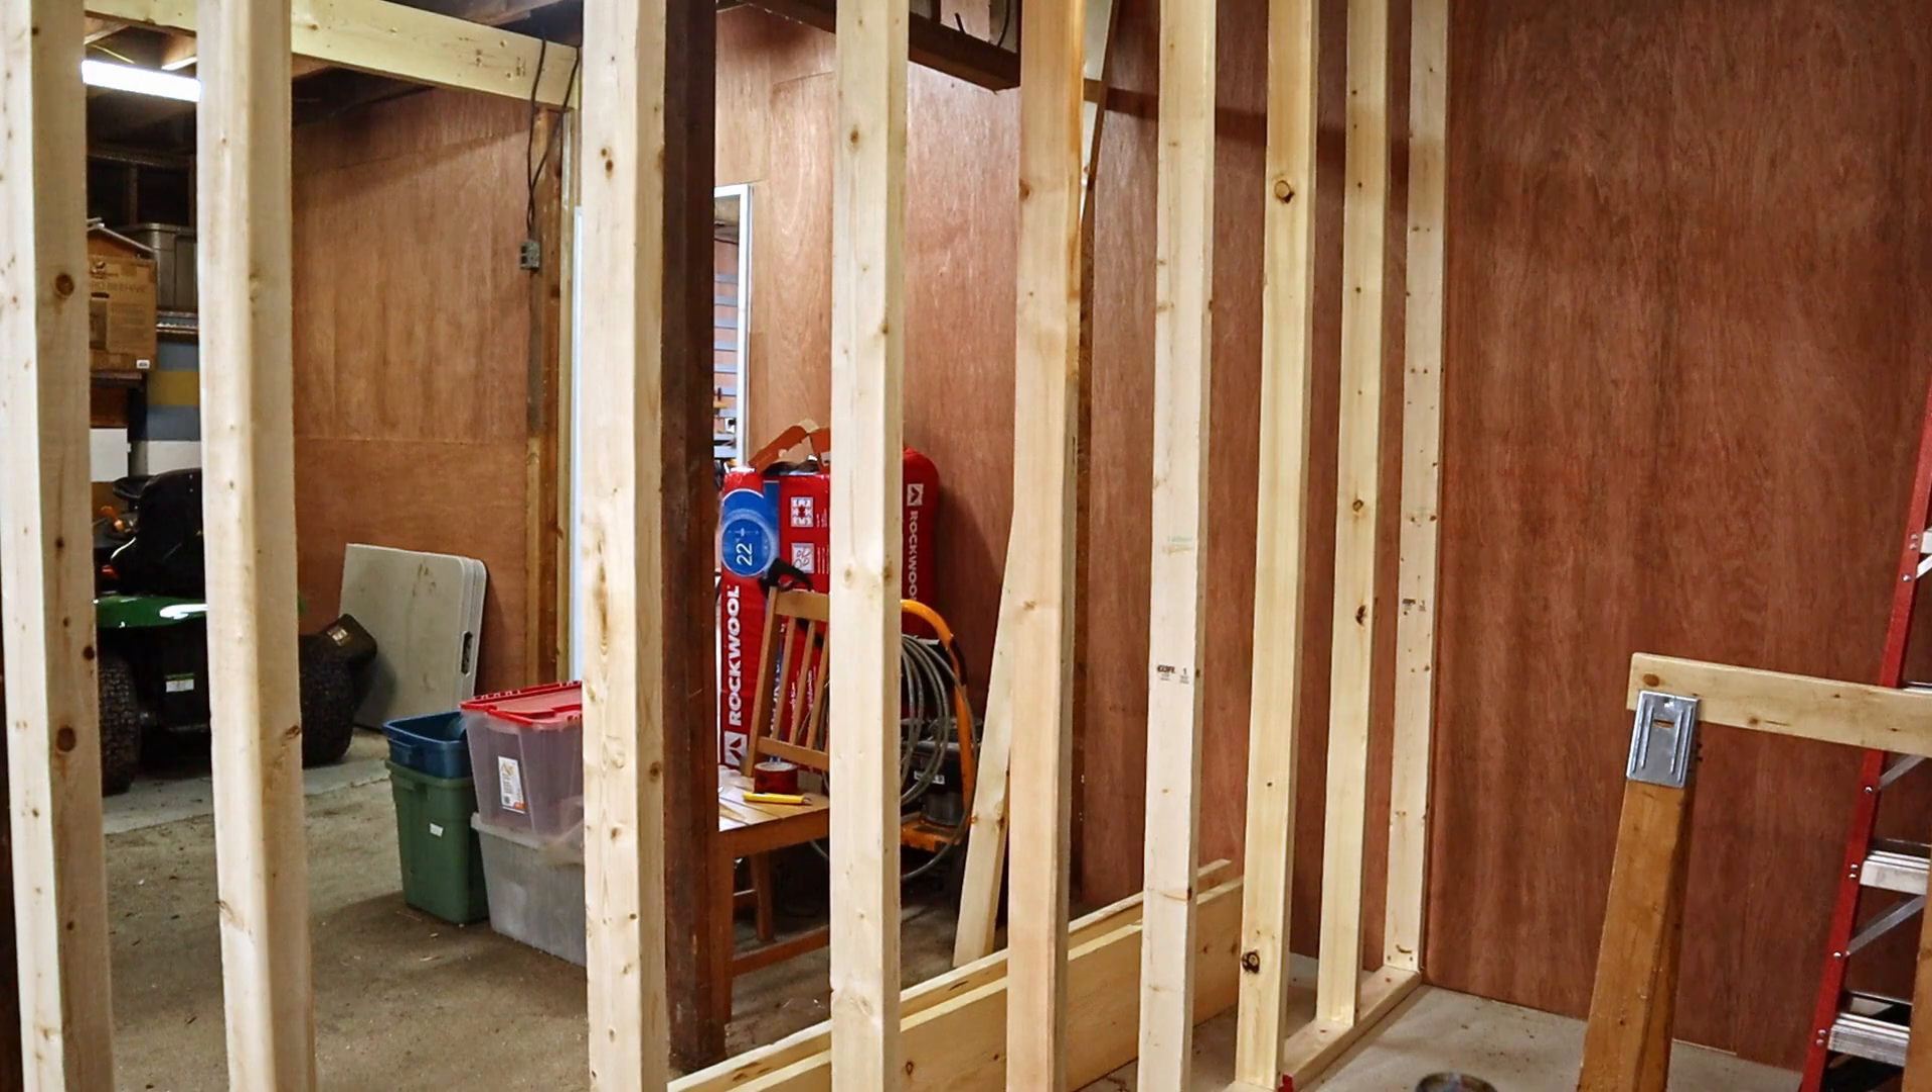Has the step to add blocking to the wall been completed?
No.